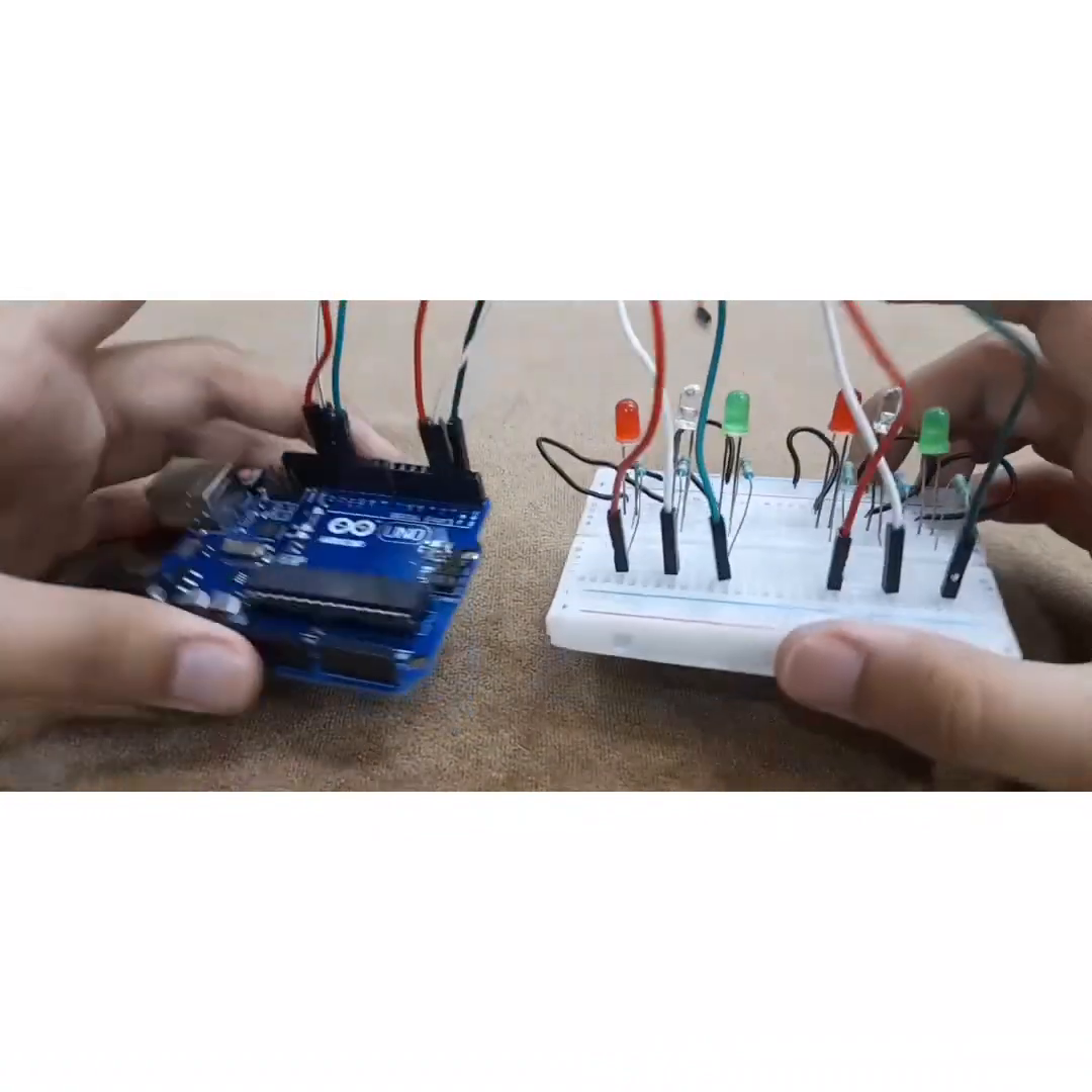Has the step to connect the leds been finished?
Yes.